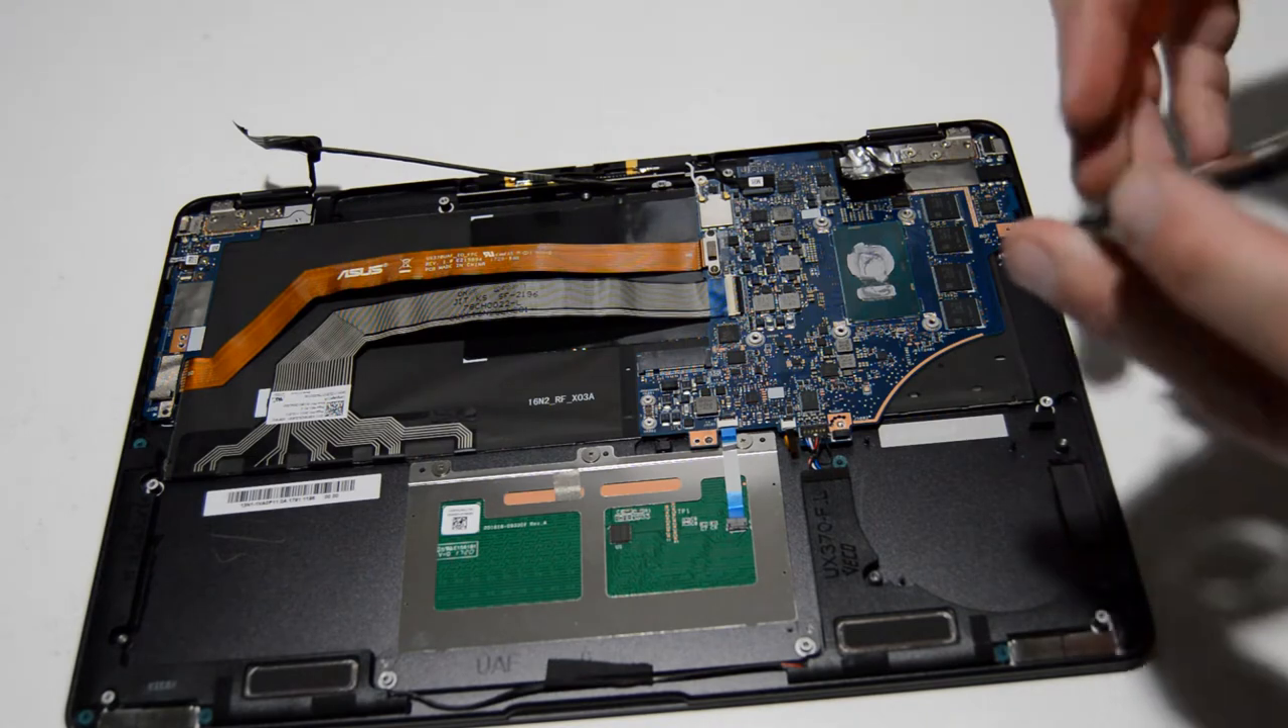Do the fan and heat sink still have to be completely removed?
No.